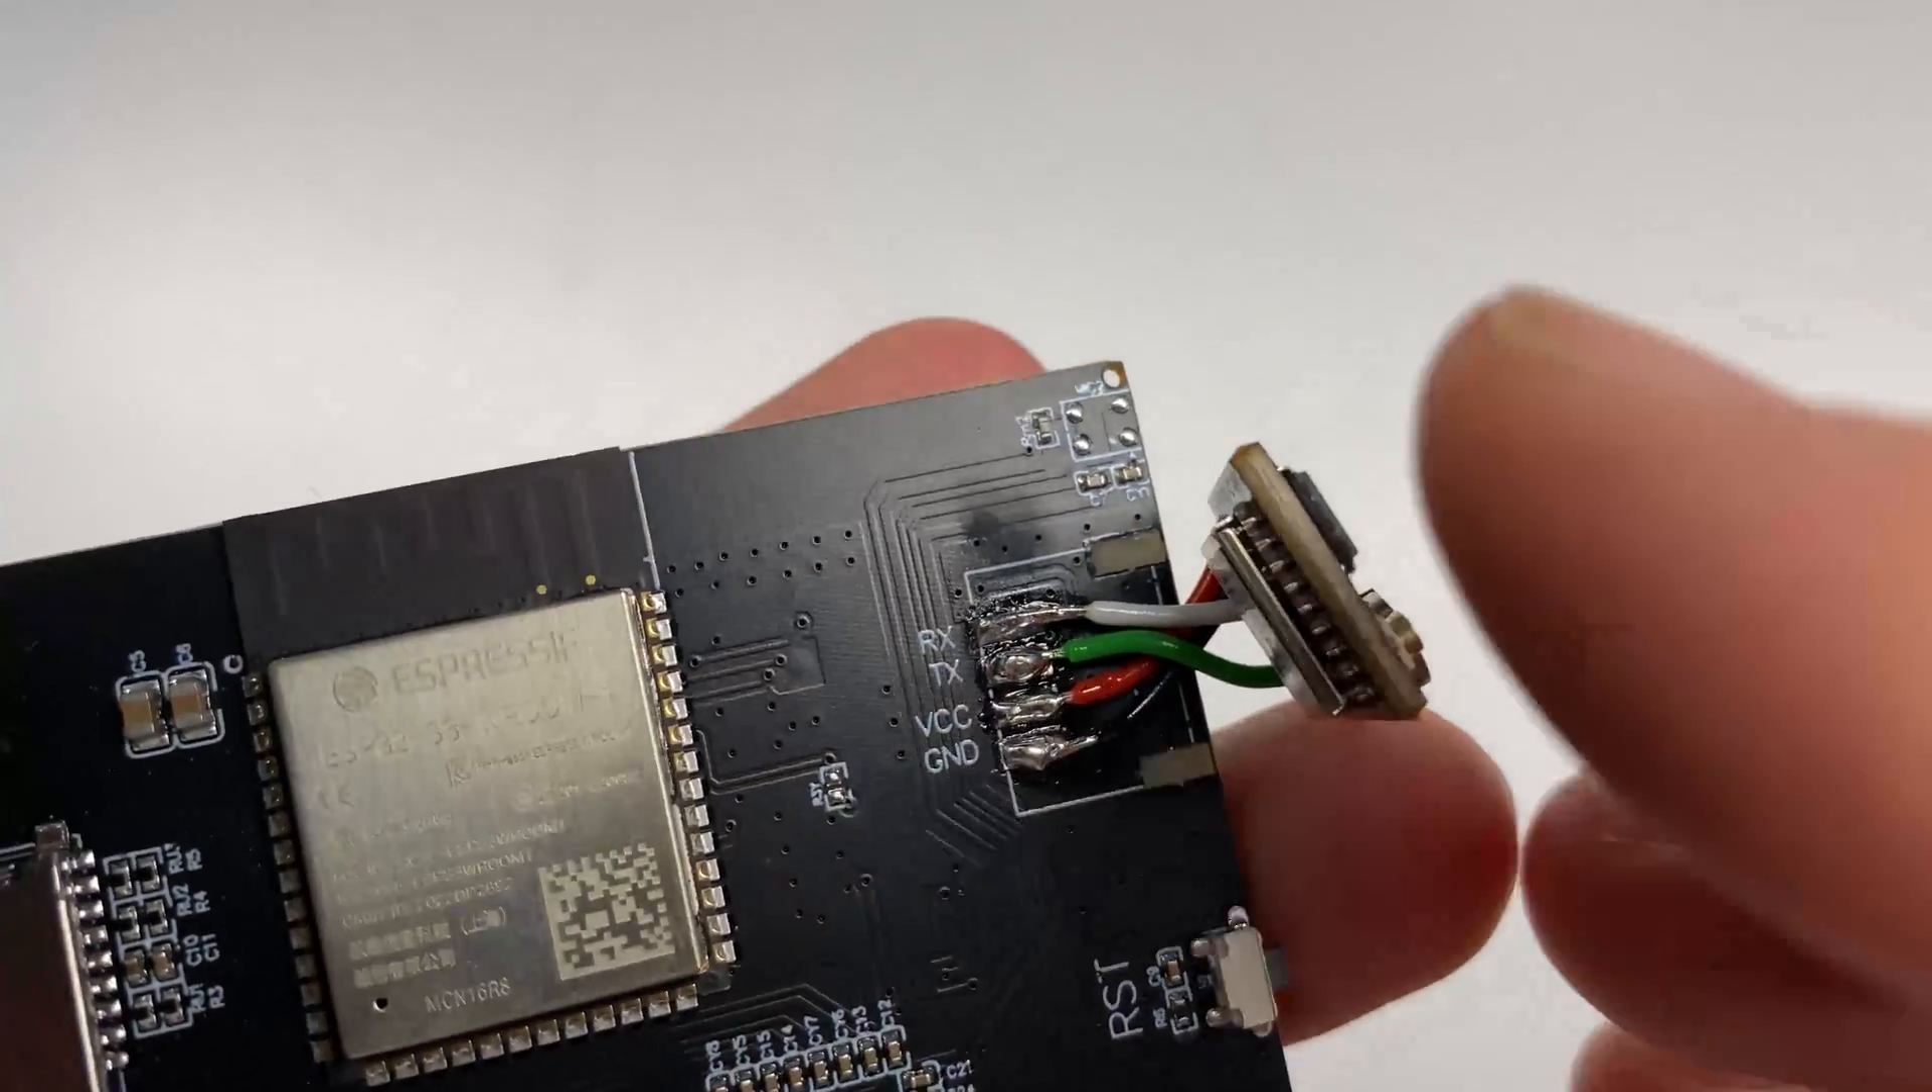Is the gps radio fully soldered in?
Yes.